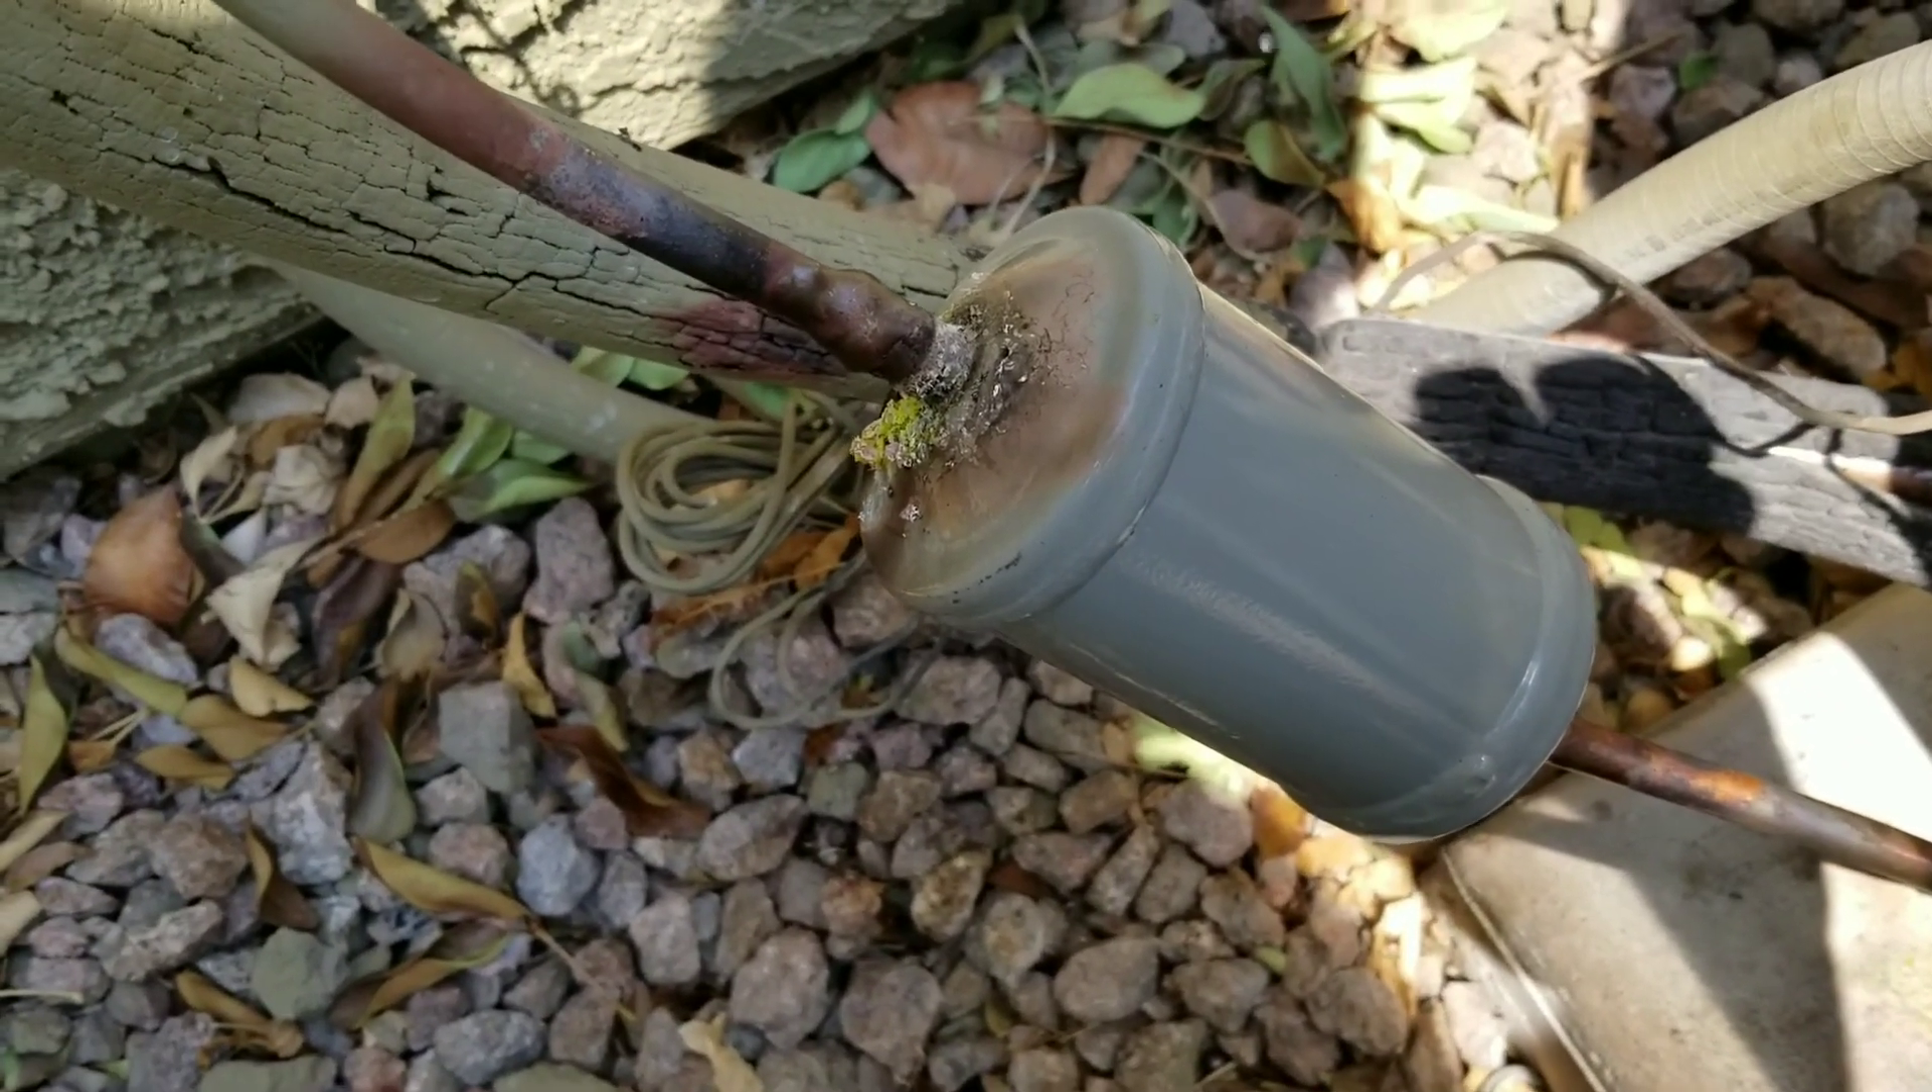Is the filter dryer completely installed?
Yes.